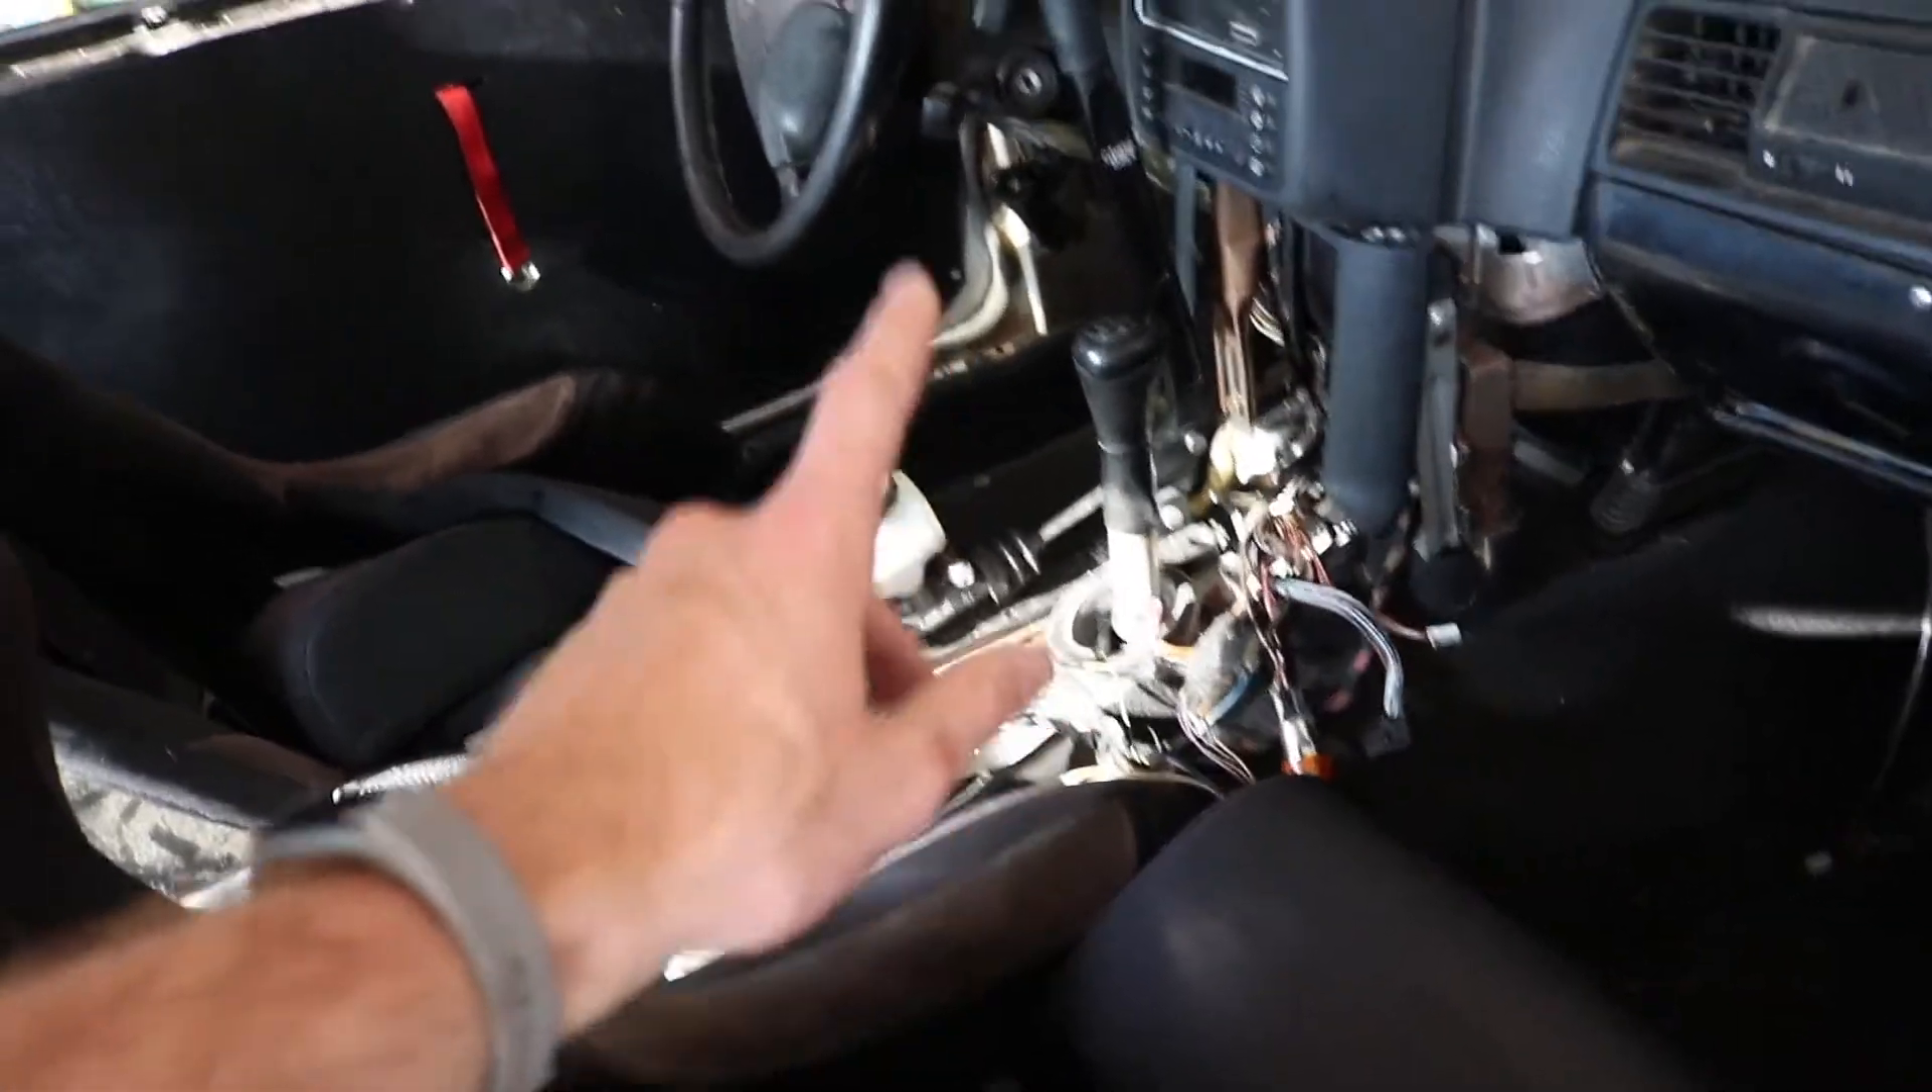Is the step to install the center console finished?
No.